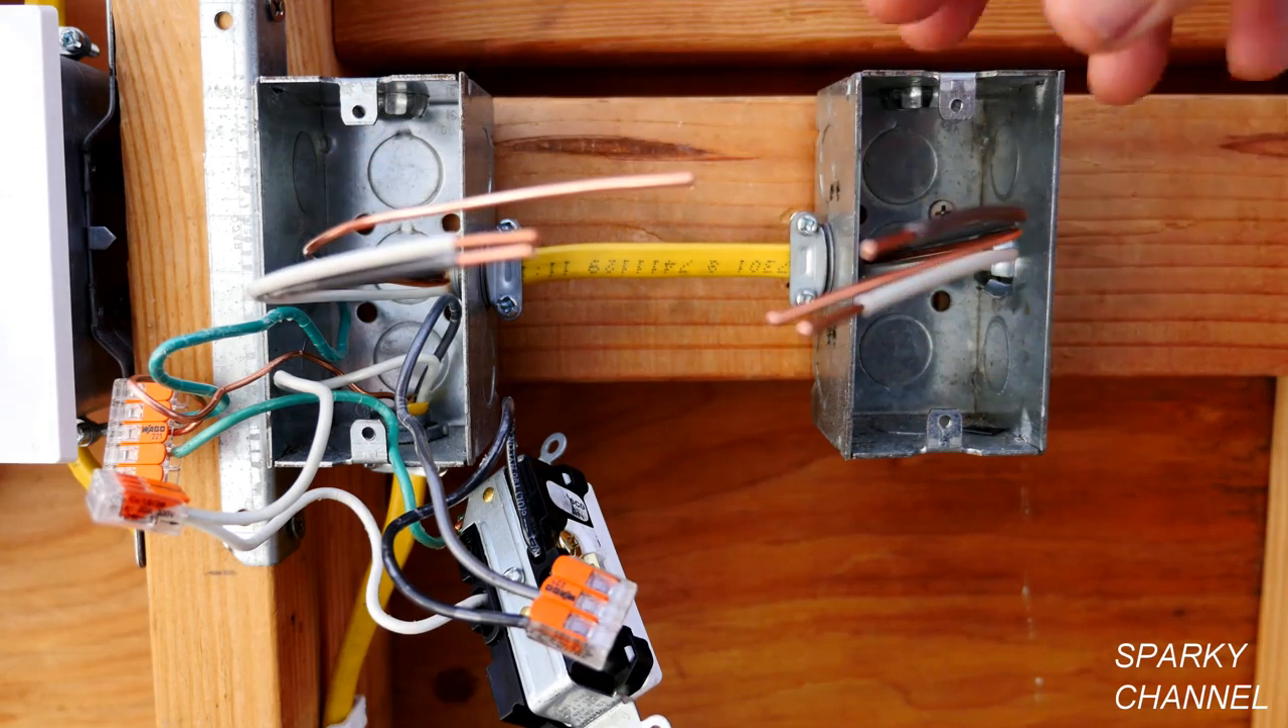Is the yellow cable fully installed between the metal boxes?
Yes.